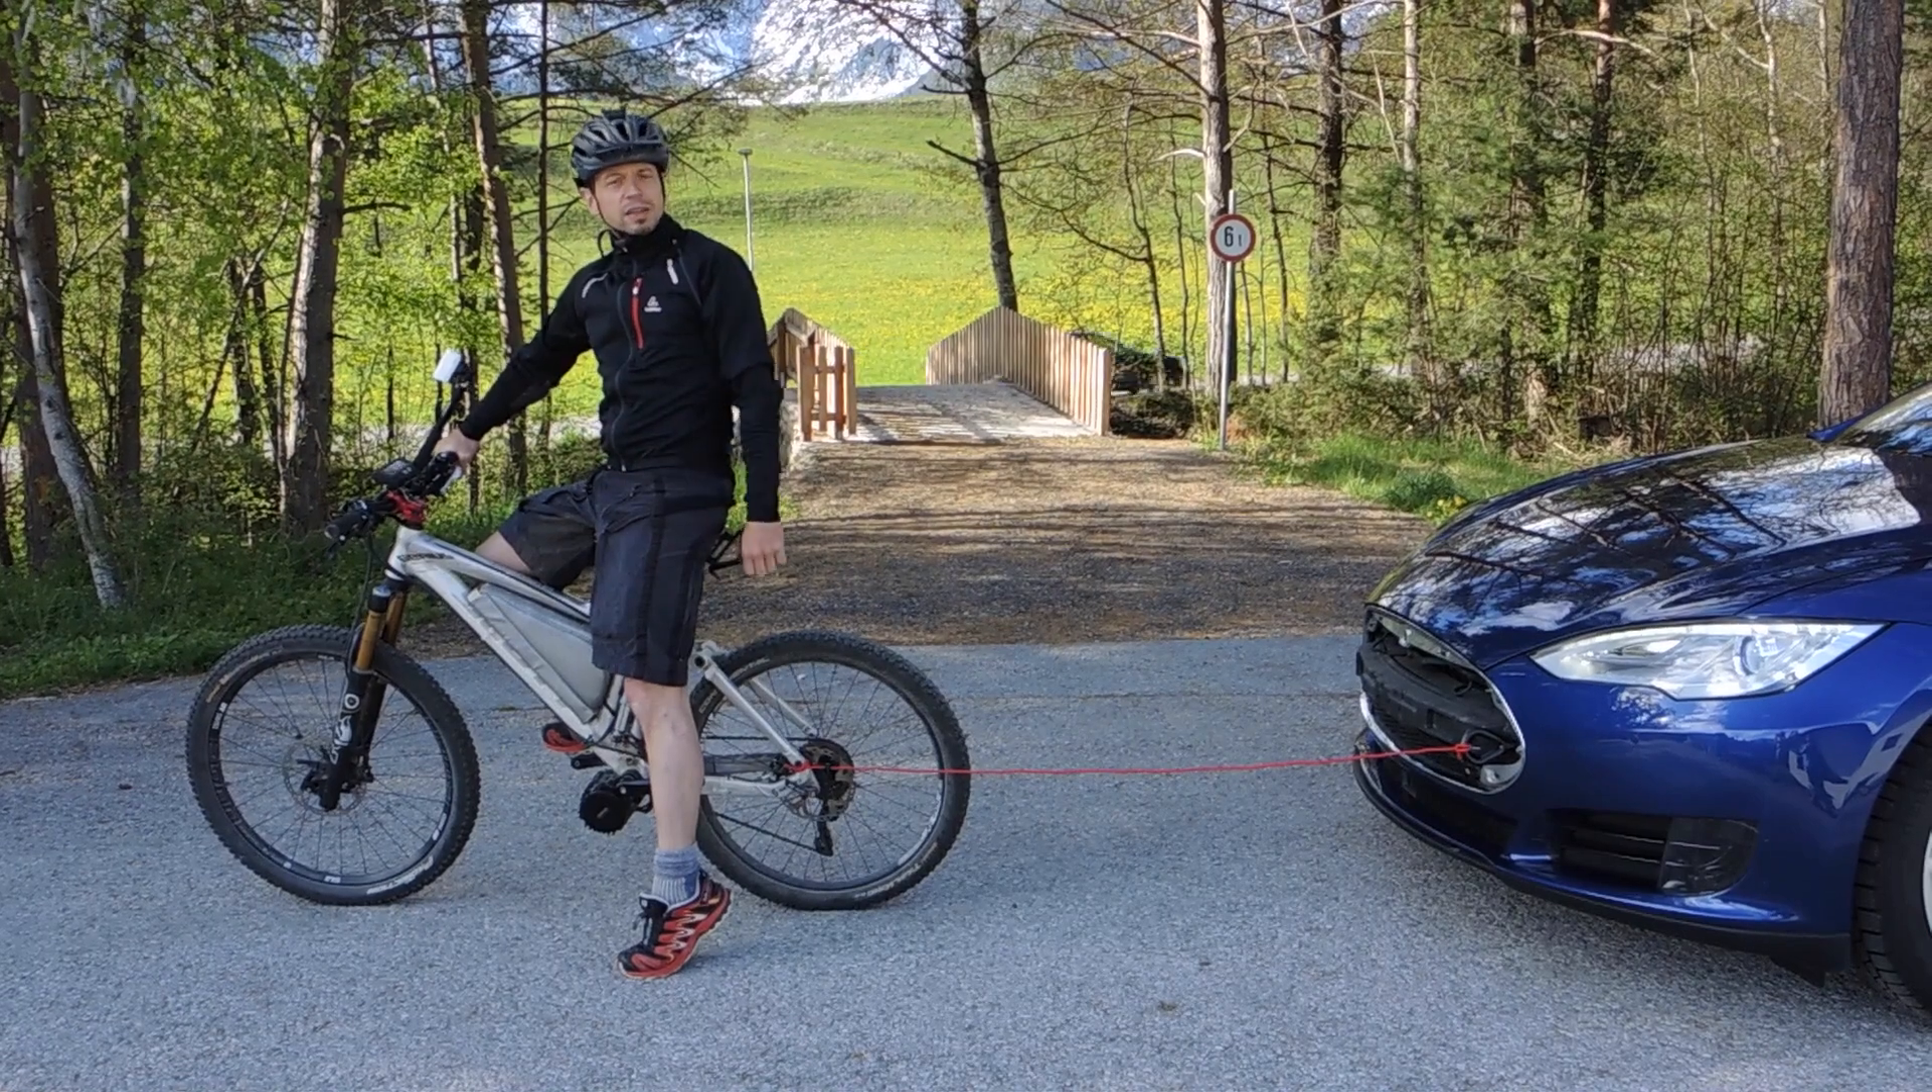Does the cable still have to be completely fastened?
No.